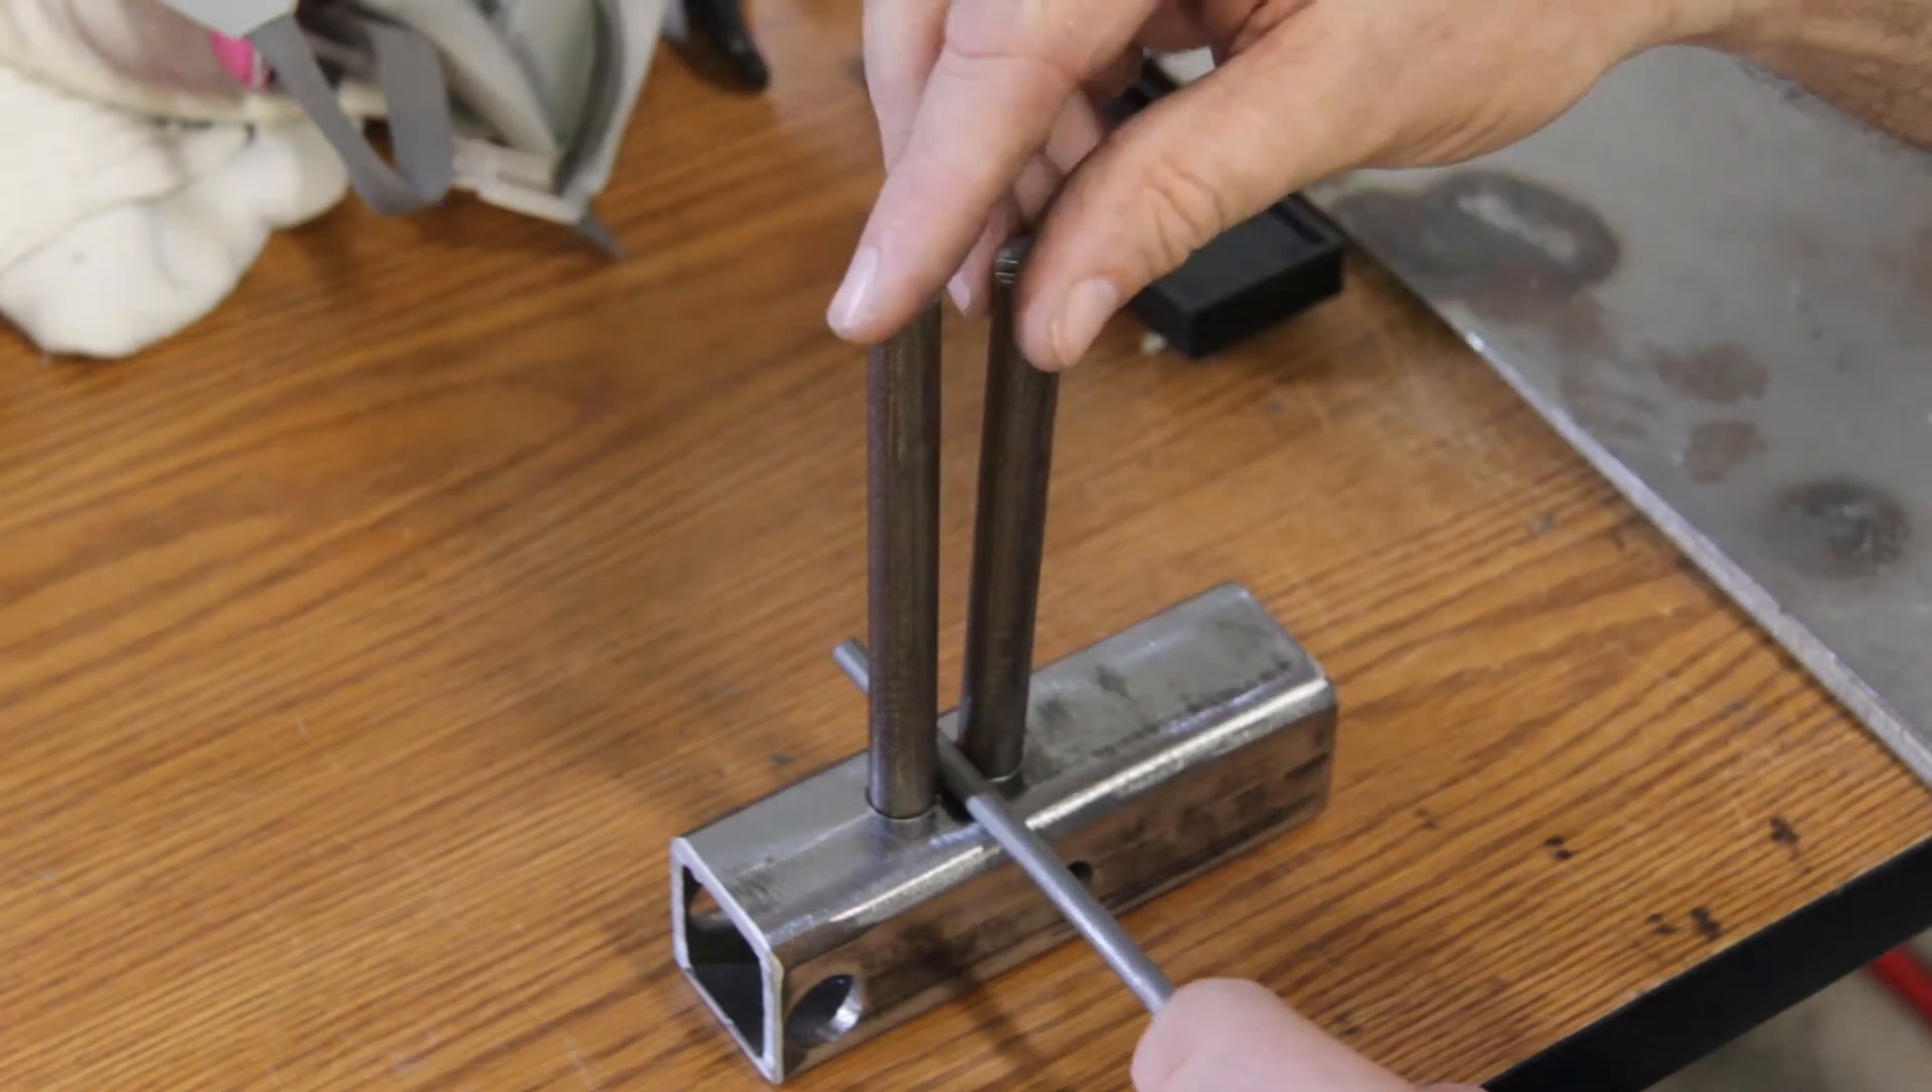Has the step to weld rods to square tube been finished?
No.